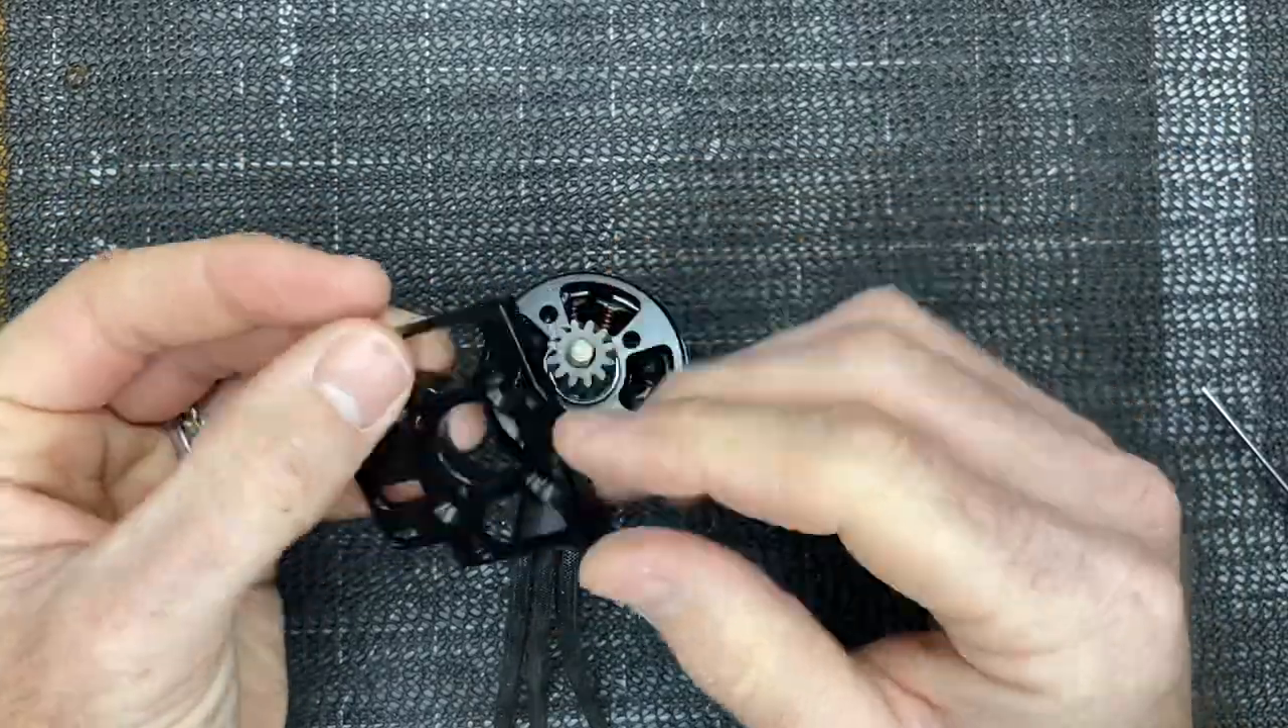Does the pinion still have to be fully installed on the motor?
No.